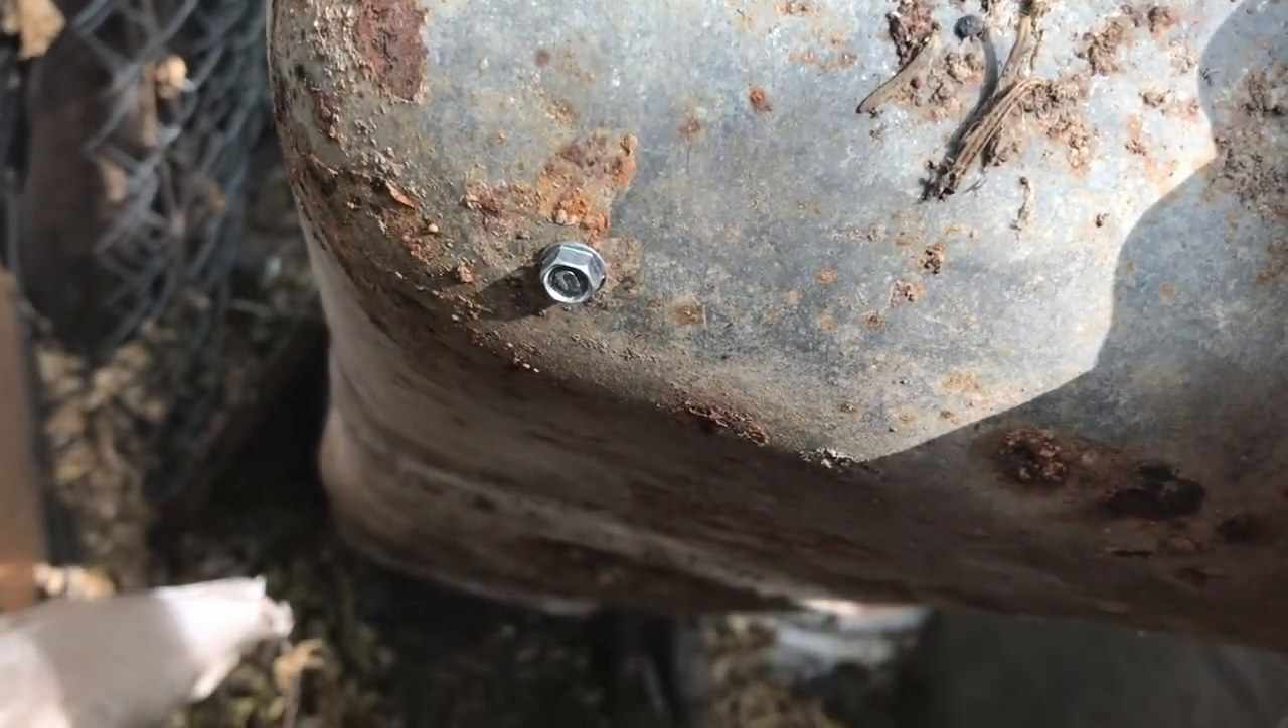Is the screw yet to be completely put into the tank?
No.